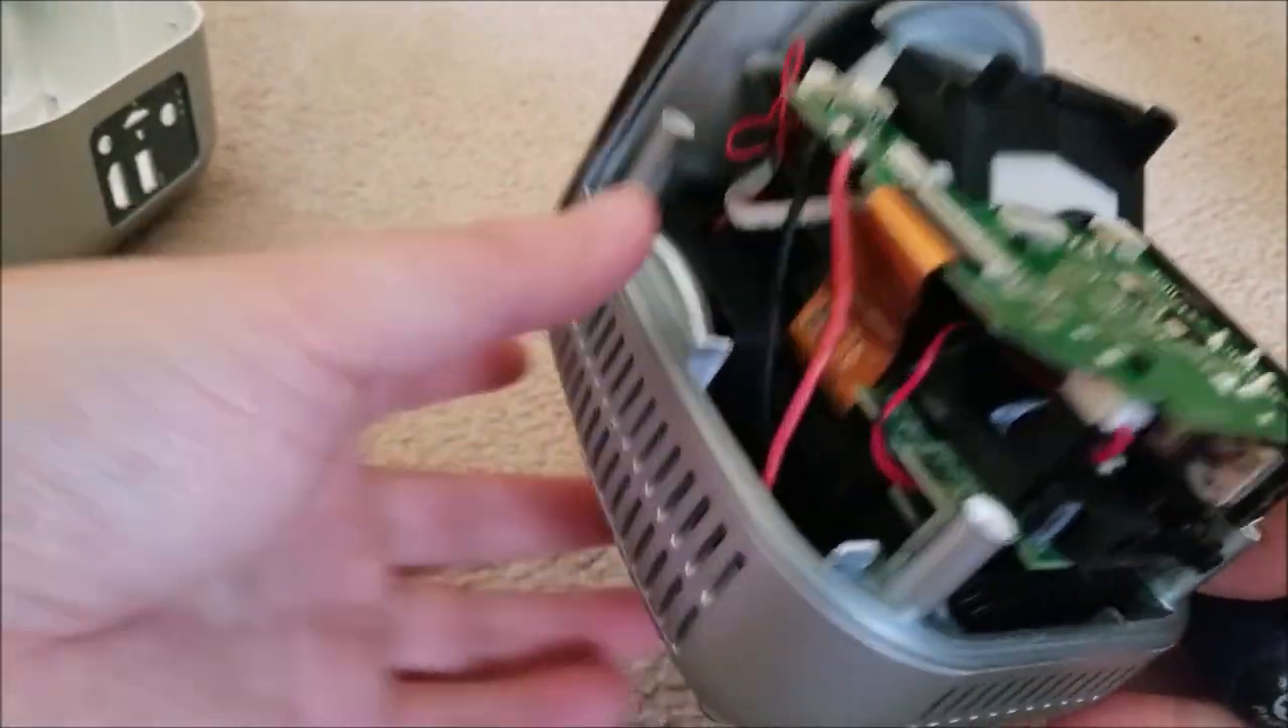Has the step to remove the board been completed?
No.